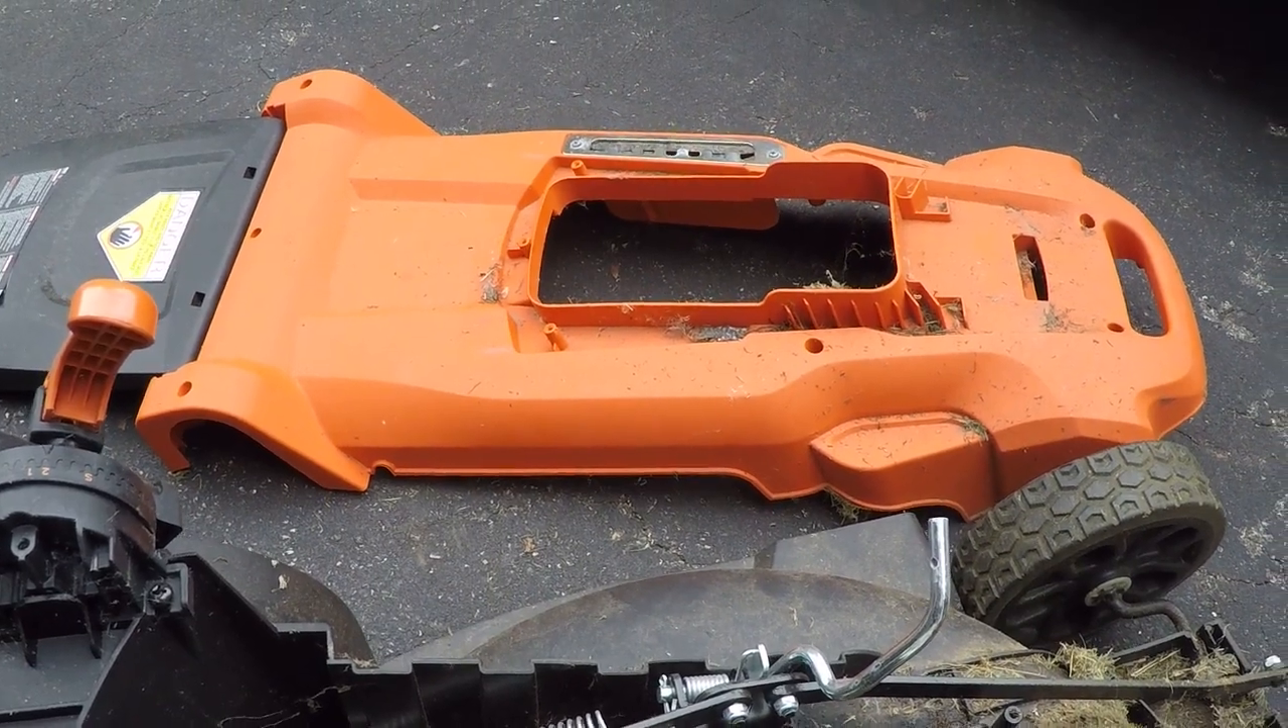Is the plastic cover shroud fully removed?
Yes.